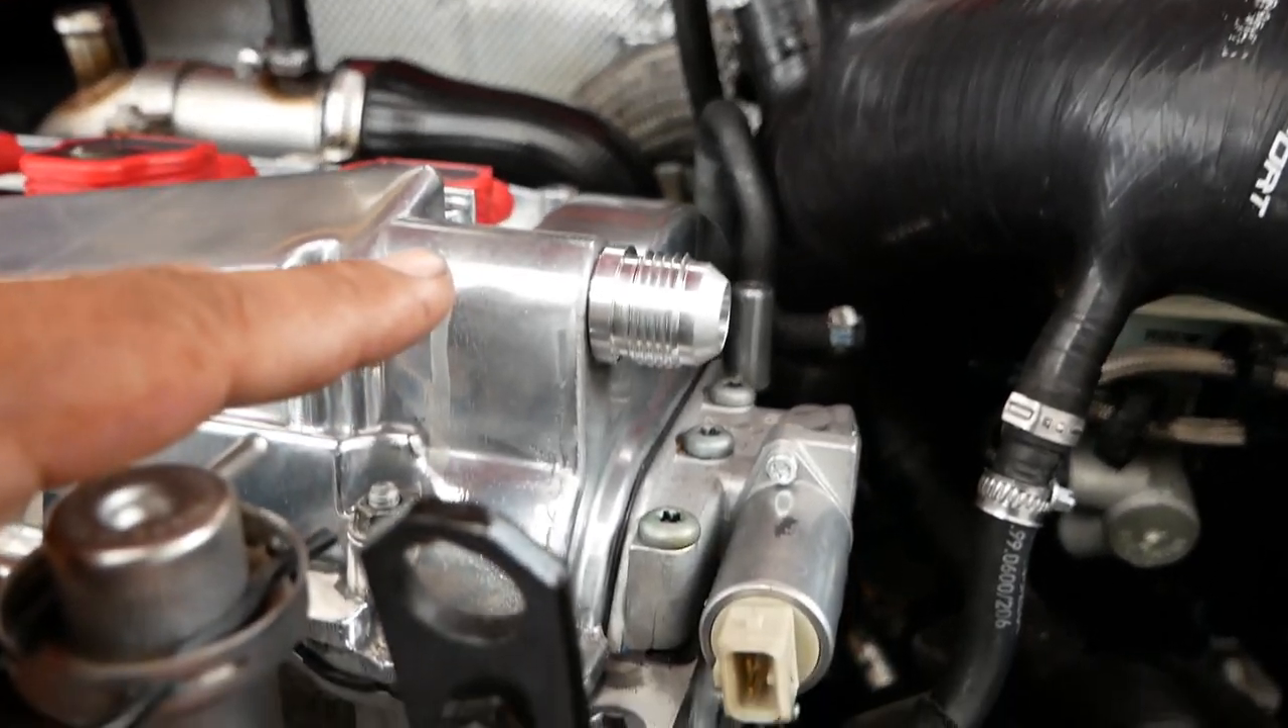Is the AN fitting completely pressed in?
Yes.